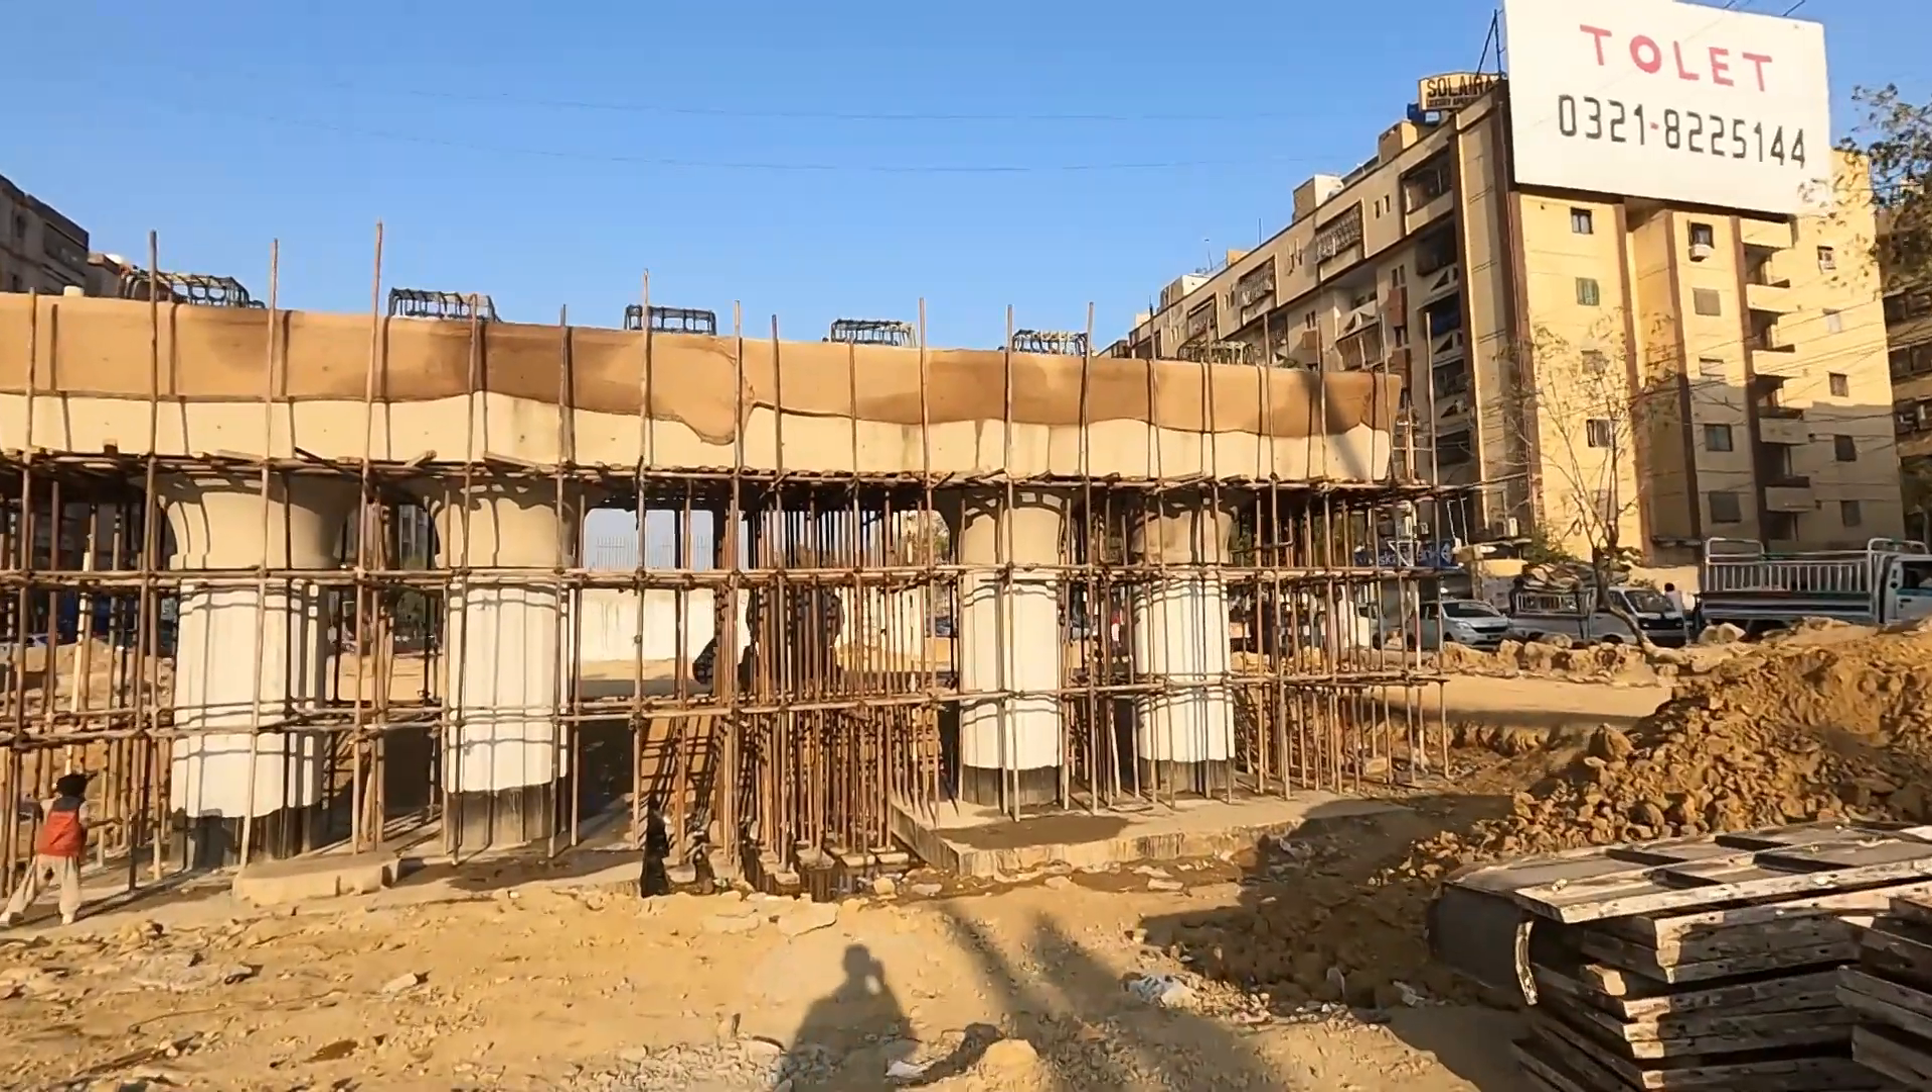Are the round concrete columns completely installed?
Yes.